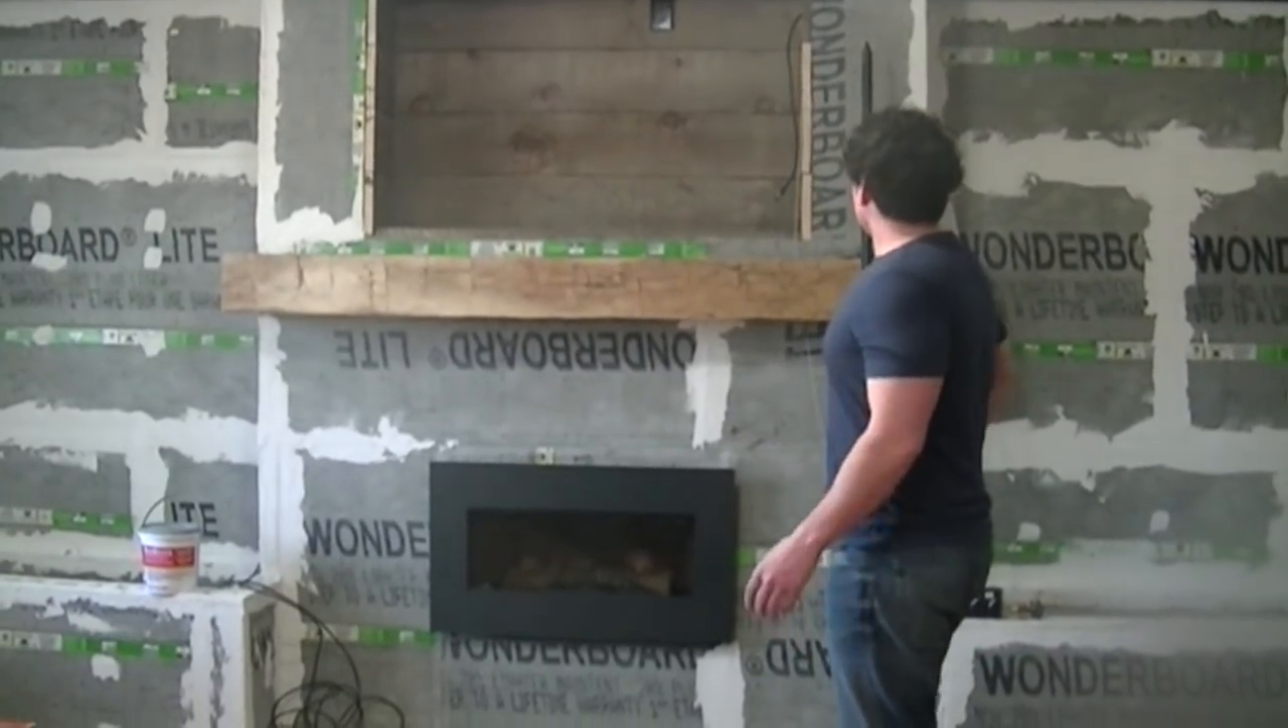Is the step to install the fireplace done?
Yes.